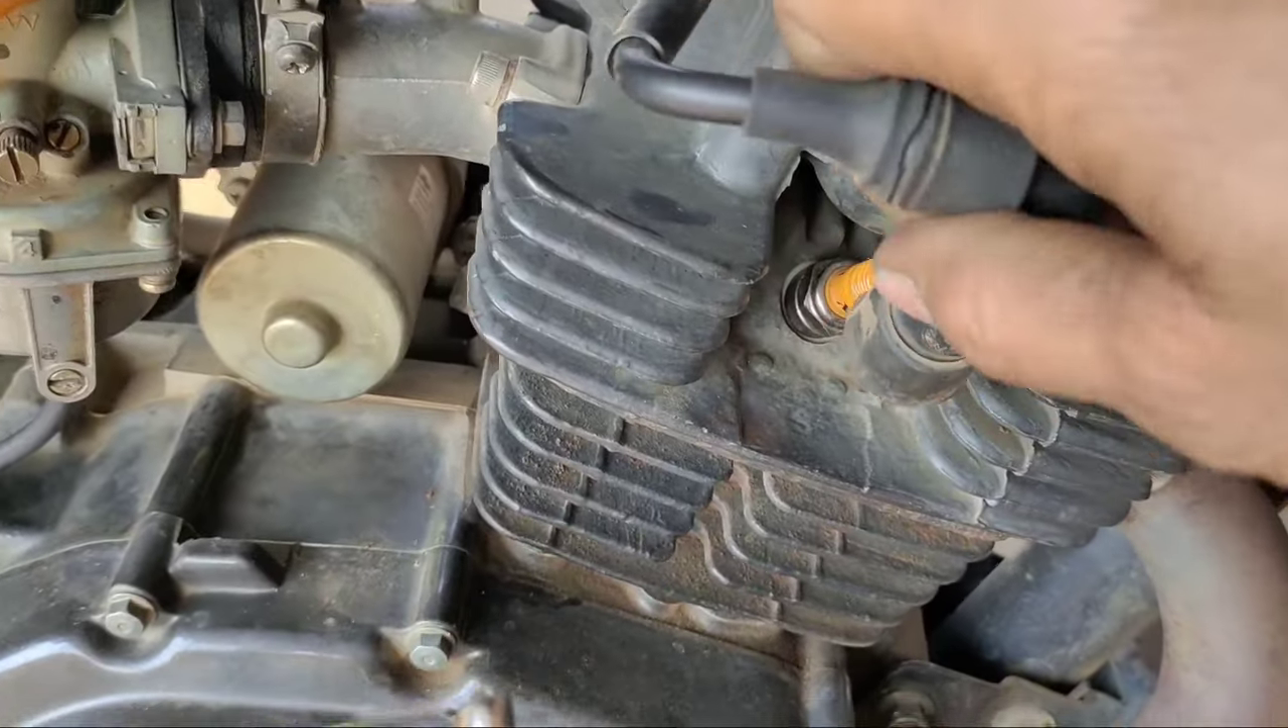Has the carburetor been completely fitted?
Yes.